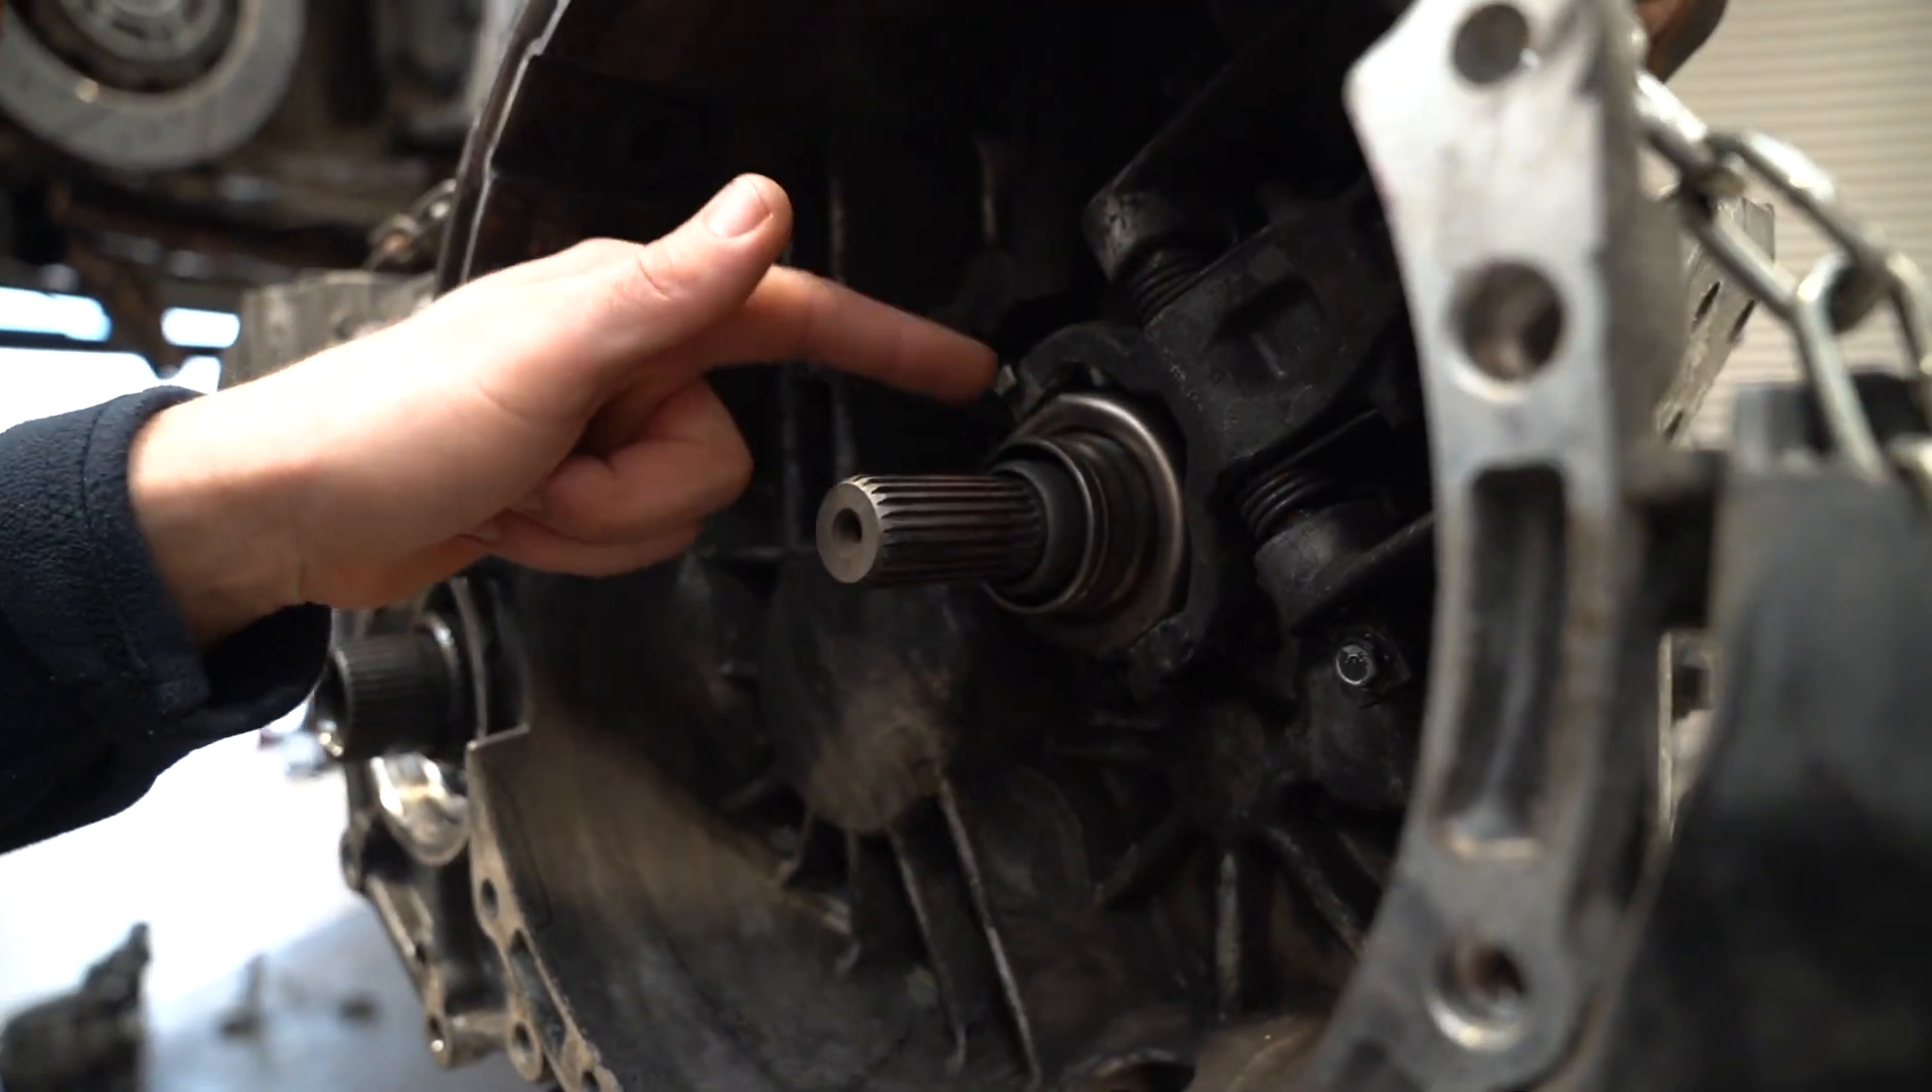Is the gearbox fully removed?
Yes.